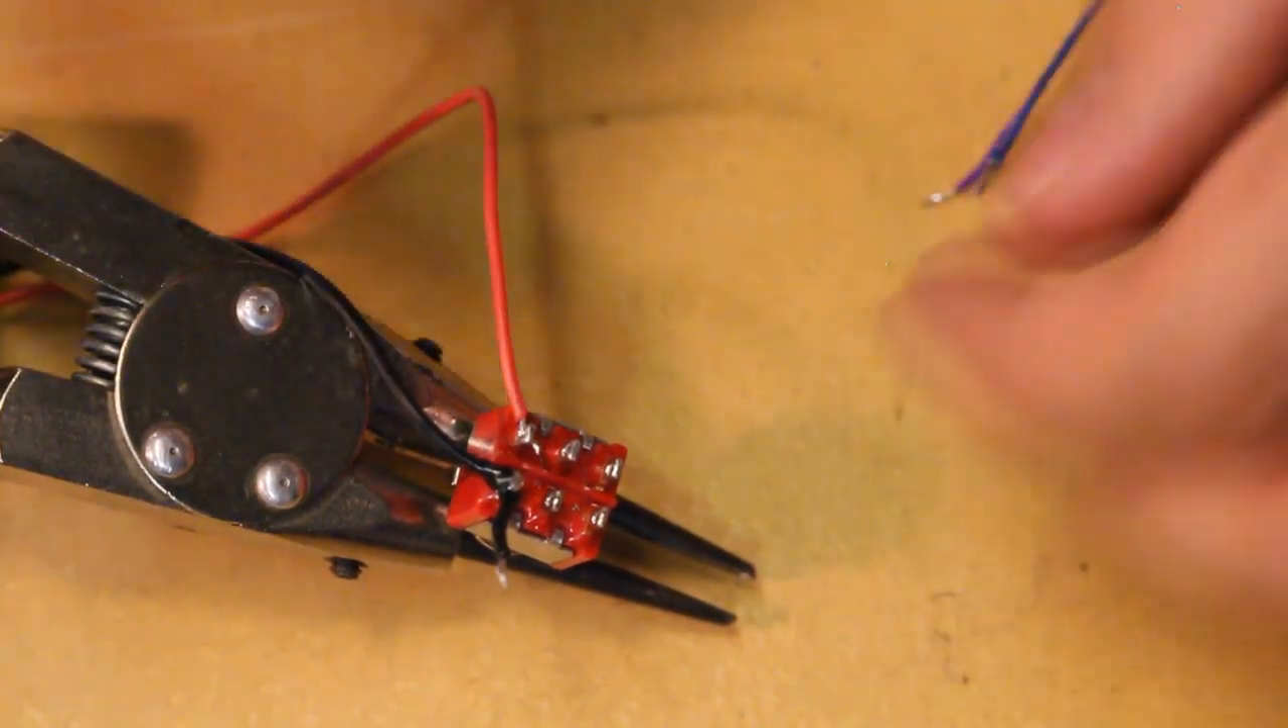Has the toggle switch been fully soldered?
No.